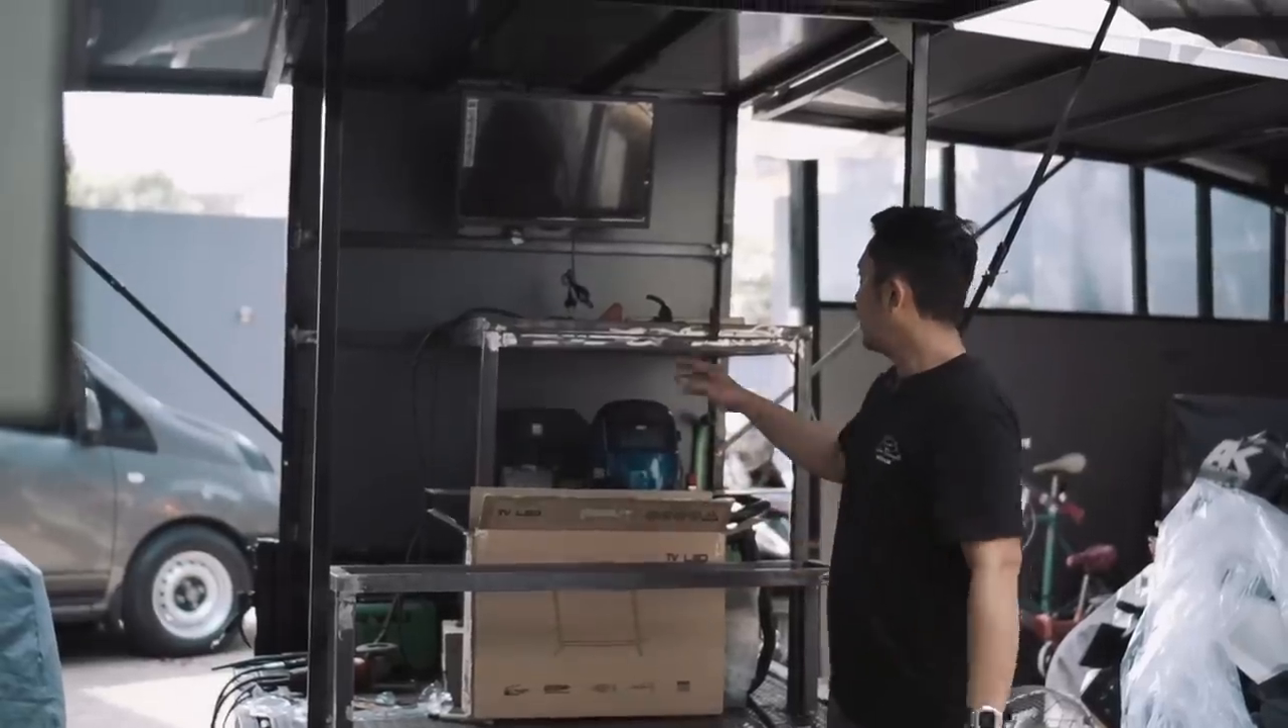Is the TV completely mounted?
Yes.